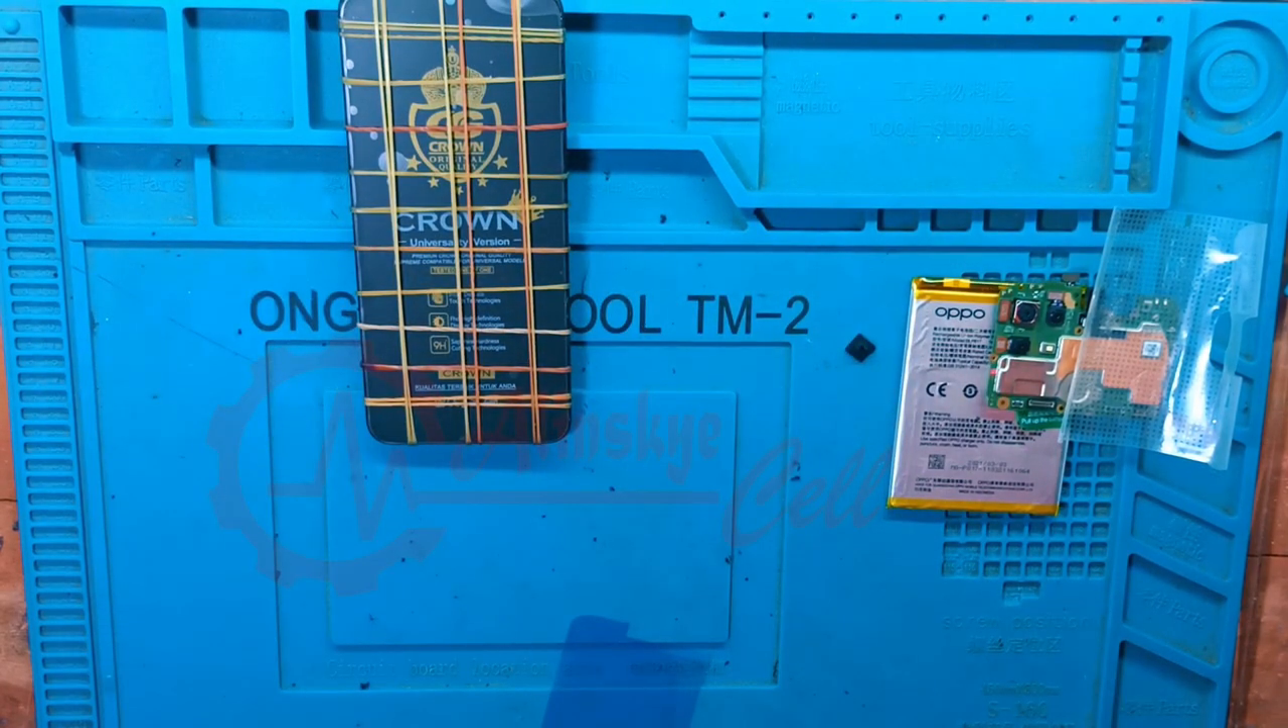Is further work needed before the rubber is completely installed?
No.